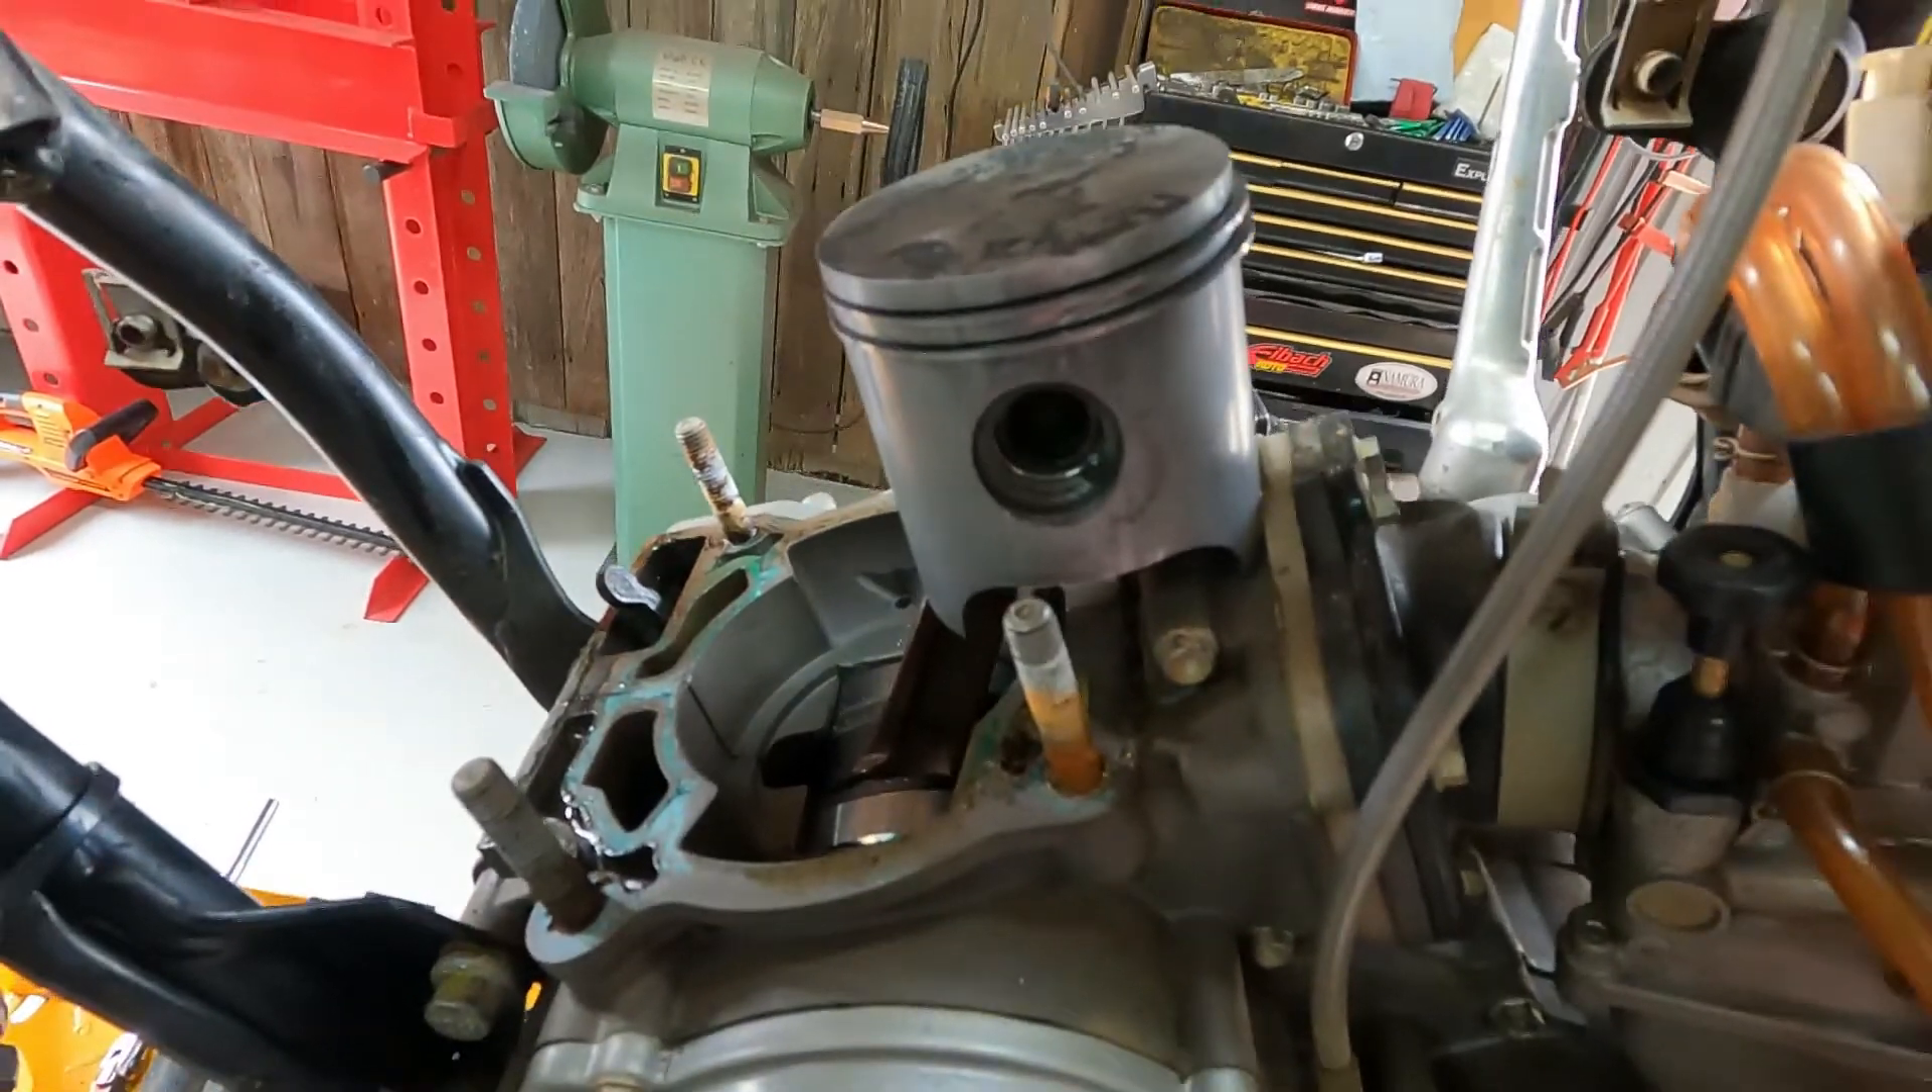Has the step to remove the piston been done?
No.